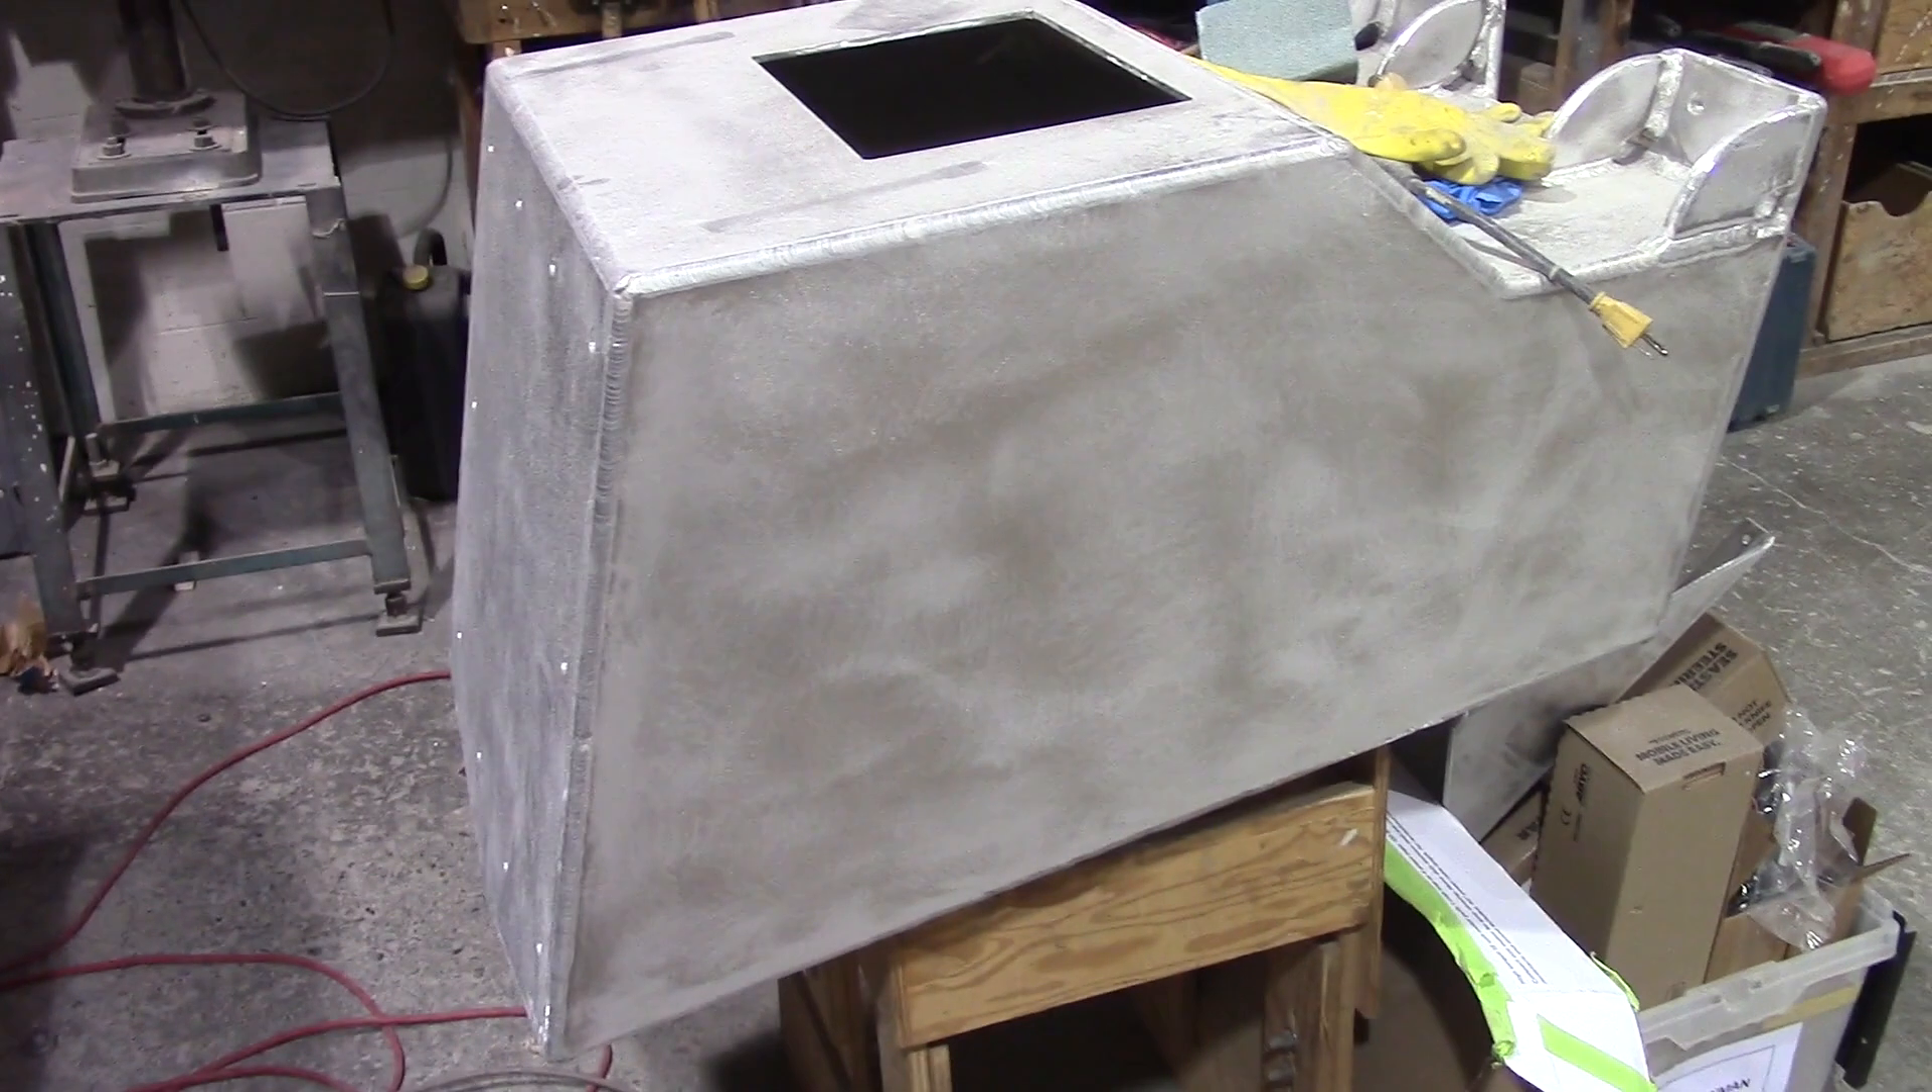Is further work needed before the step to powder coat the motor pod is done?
Yes.